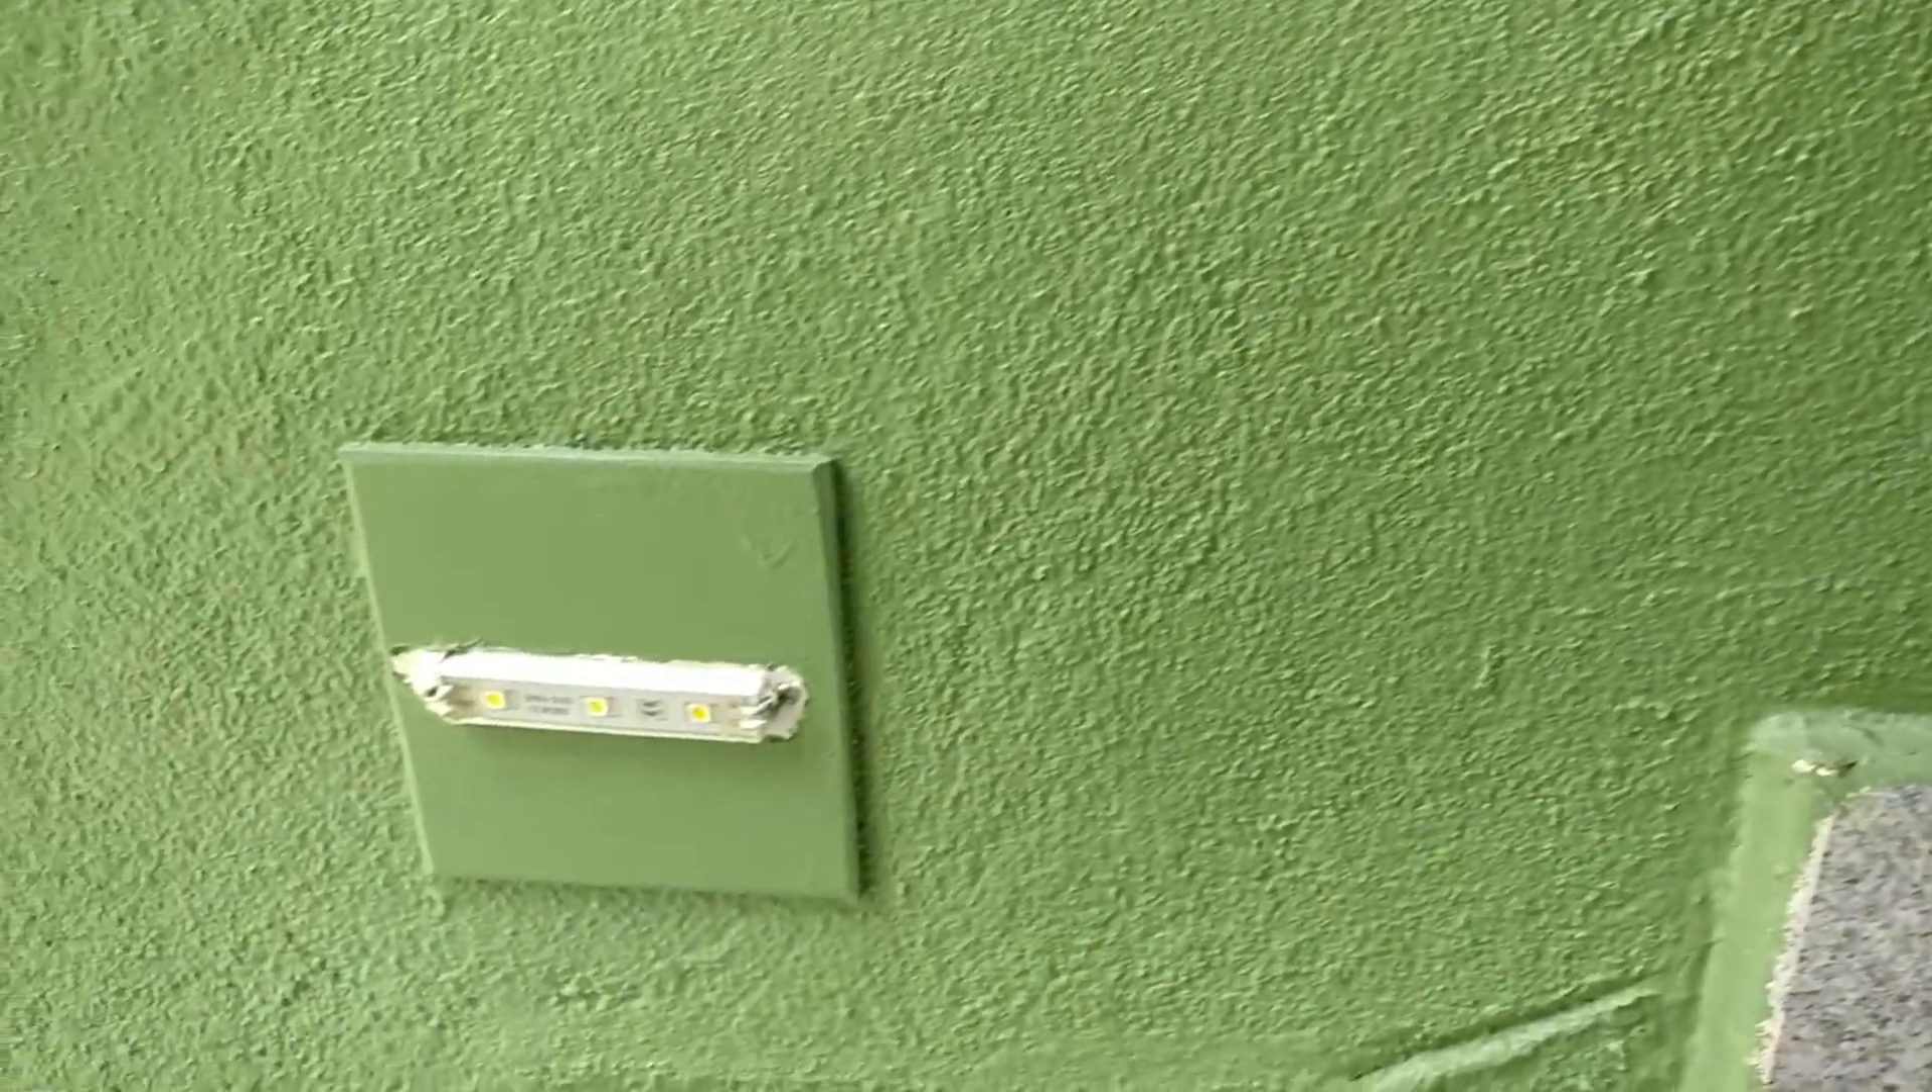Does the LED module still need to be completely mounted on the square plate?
No.